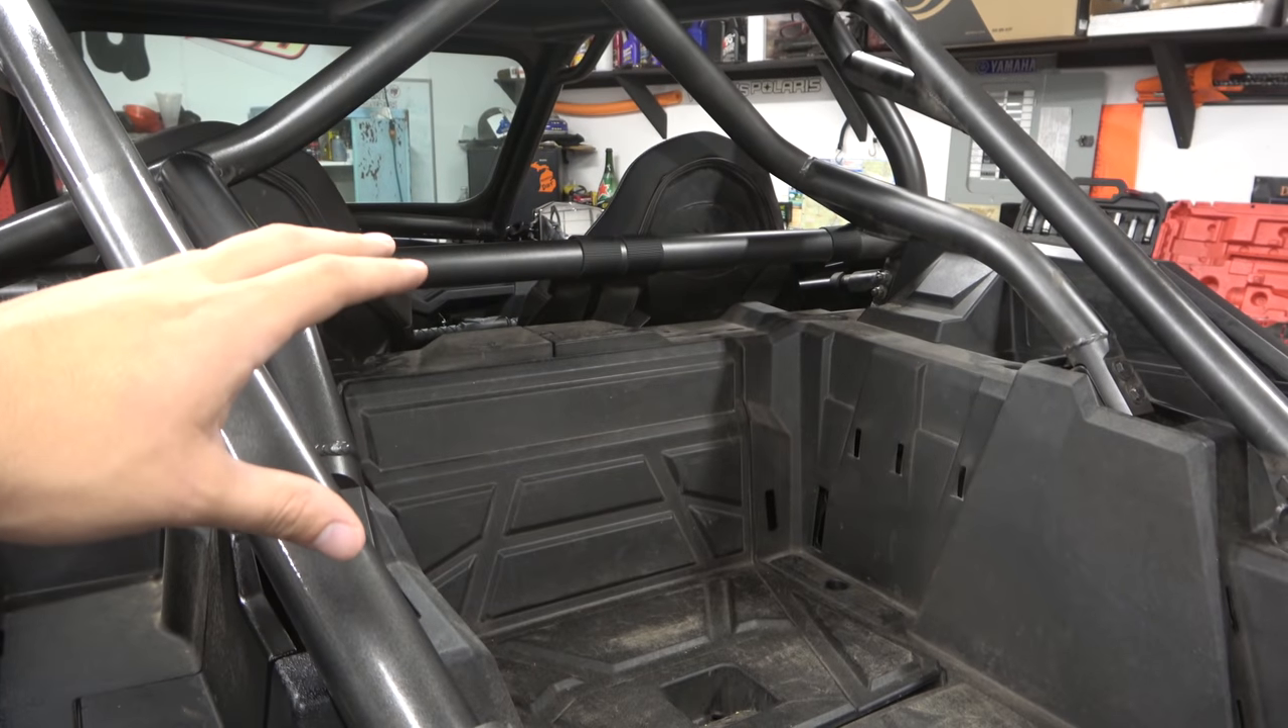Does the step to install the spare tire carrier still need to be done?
Yes.